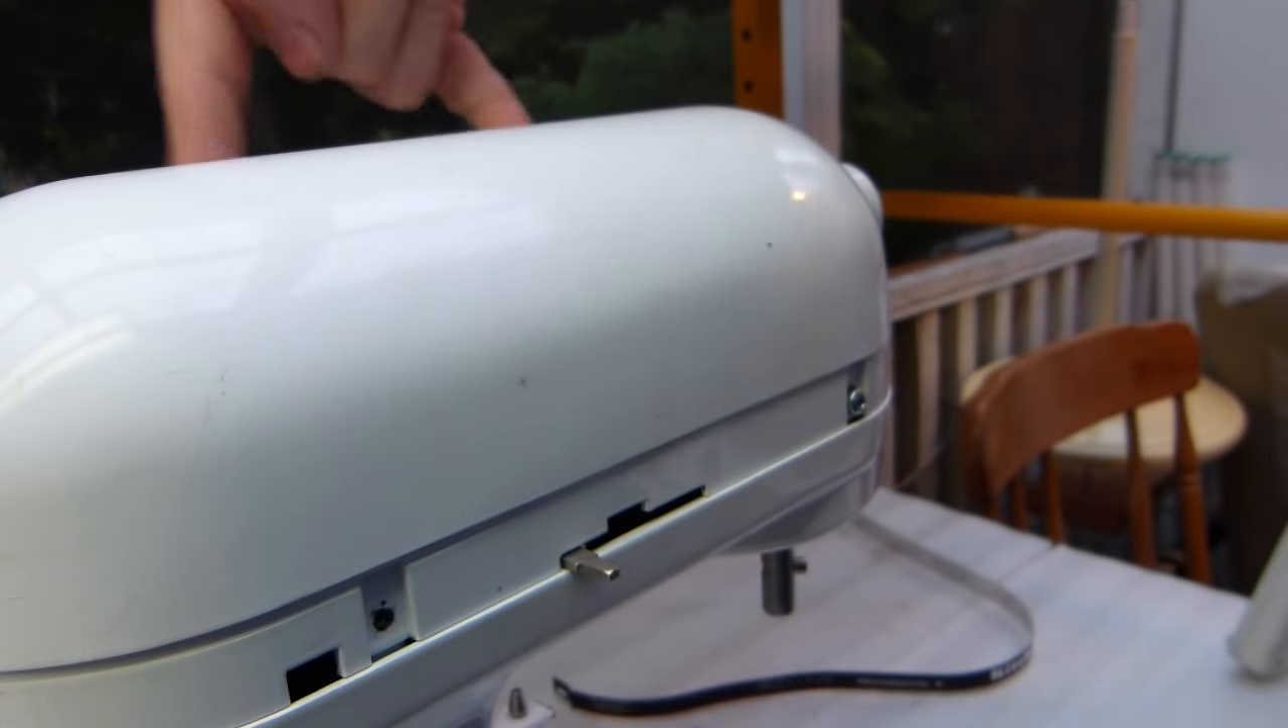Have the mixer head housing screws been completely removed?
No.